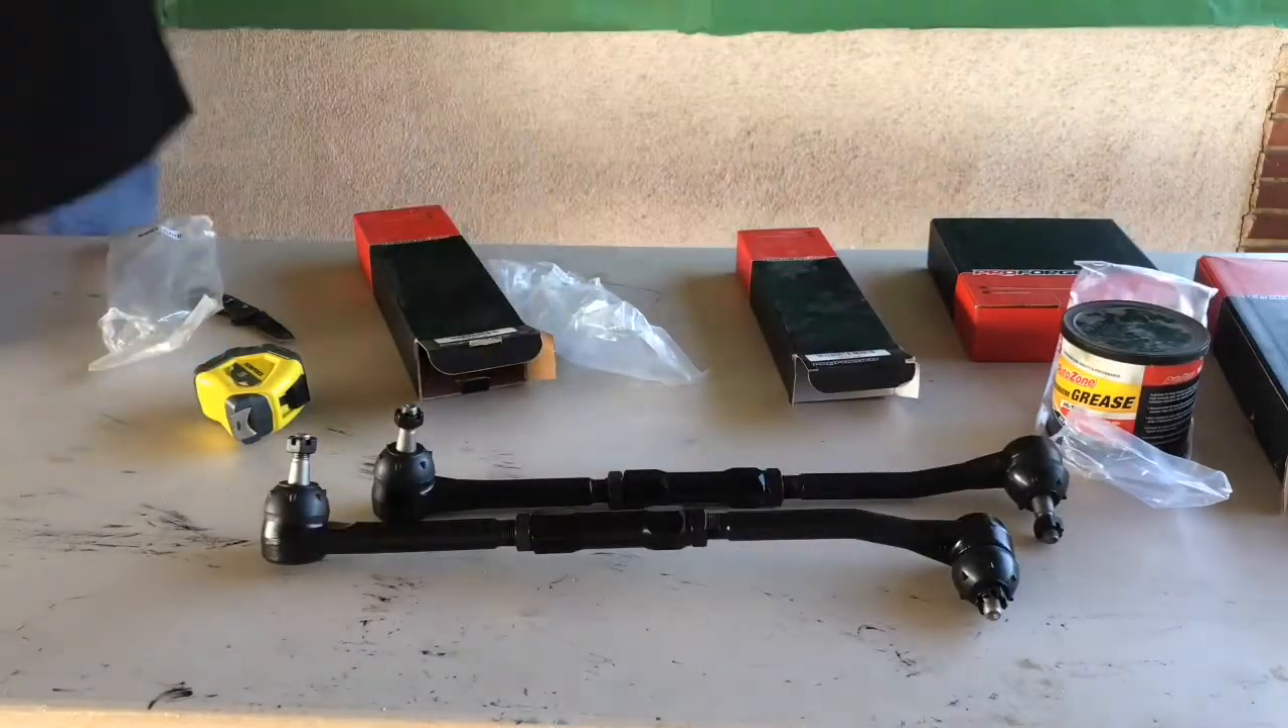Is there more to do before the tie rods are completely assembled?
No.